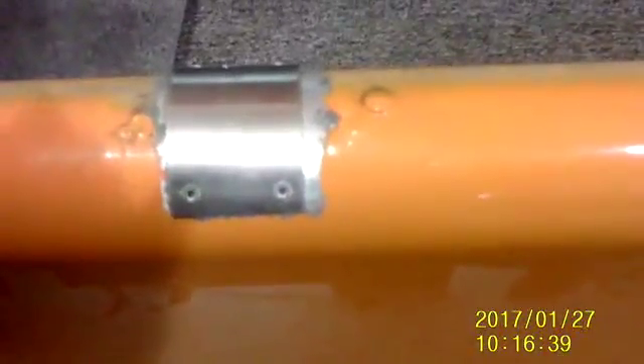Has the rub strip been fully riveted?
Yes.